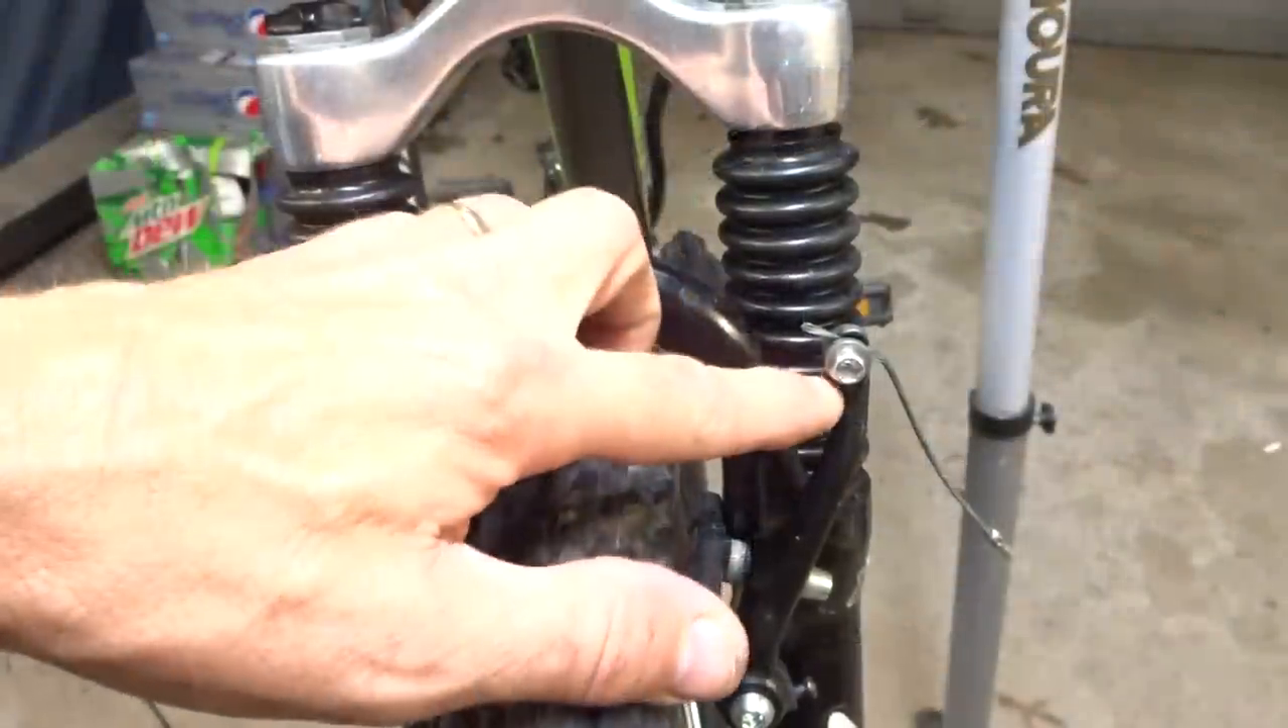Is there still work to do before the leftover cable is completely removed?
Yes.